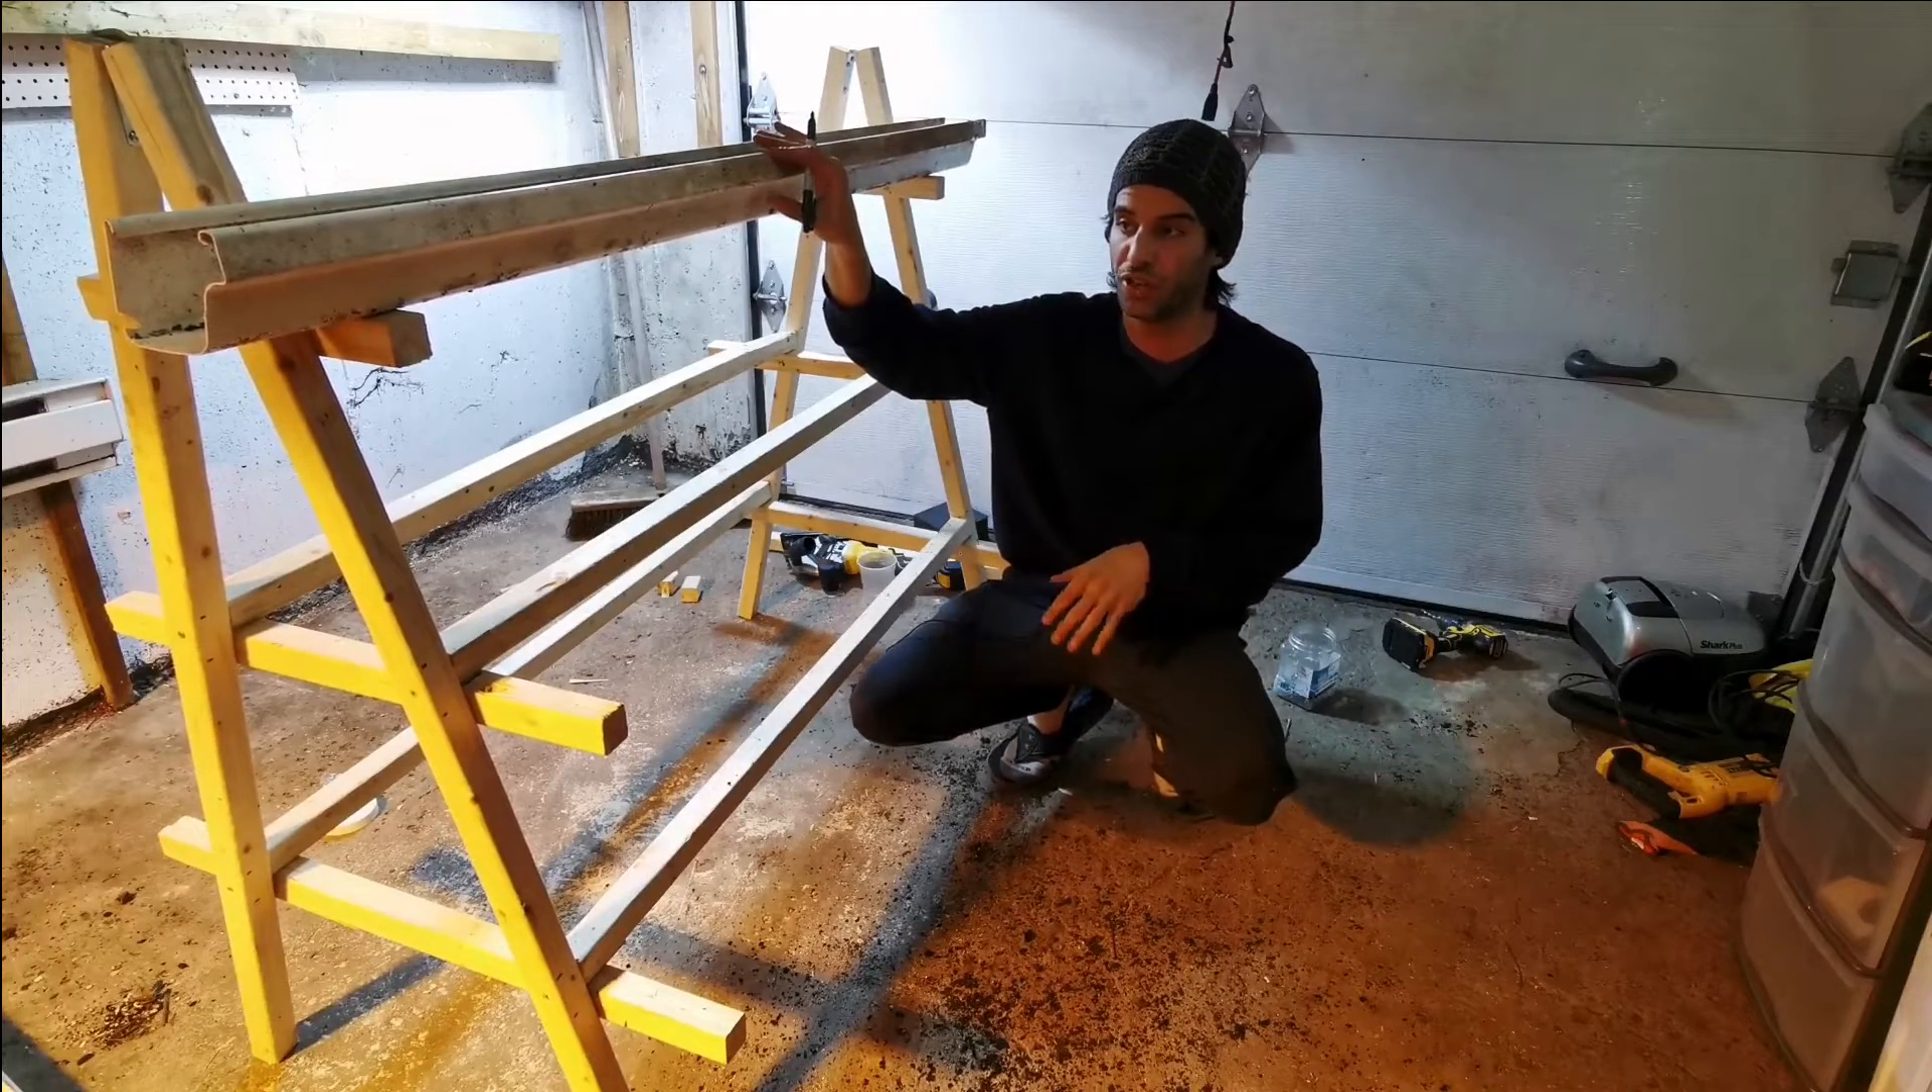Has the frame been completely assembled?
Yes.